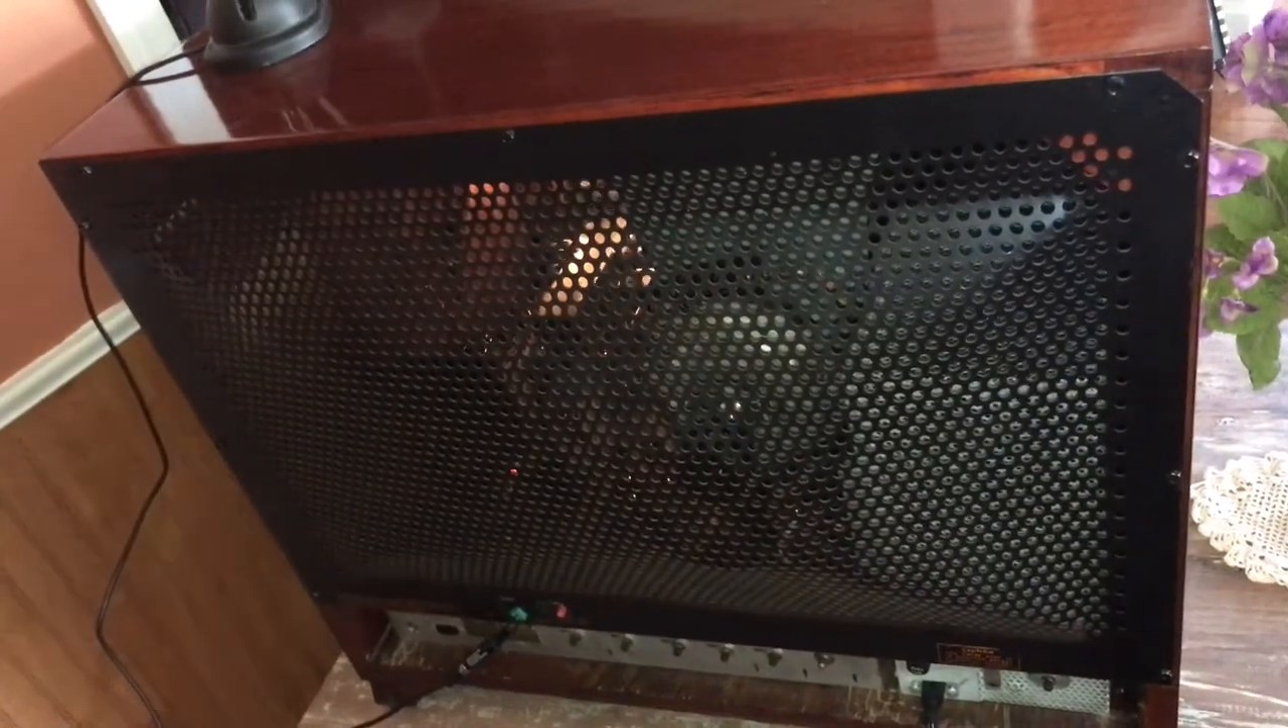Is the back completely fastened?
Yes.